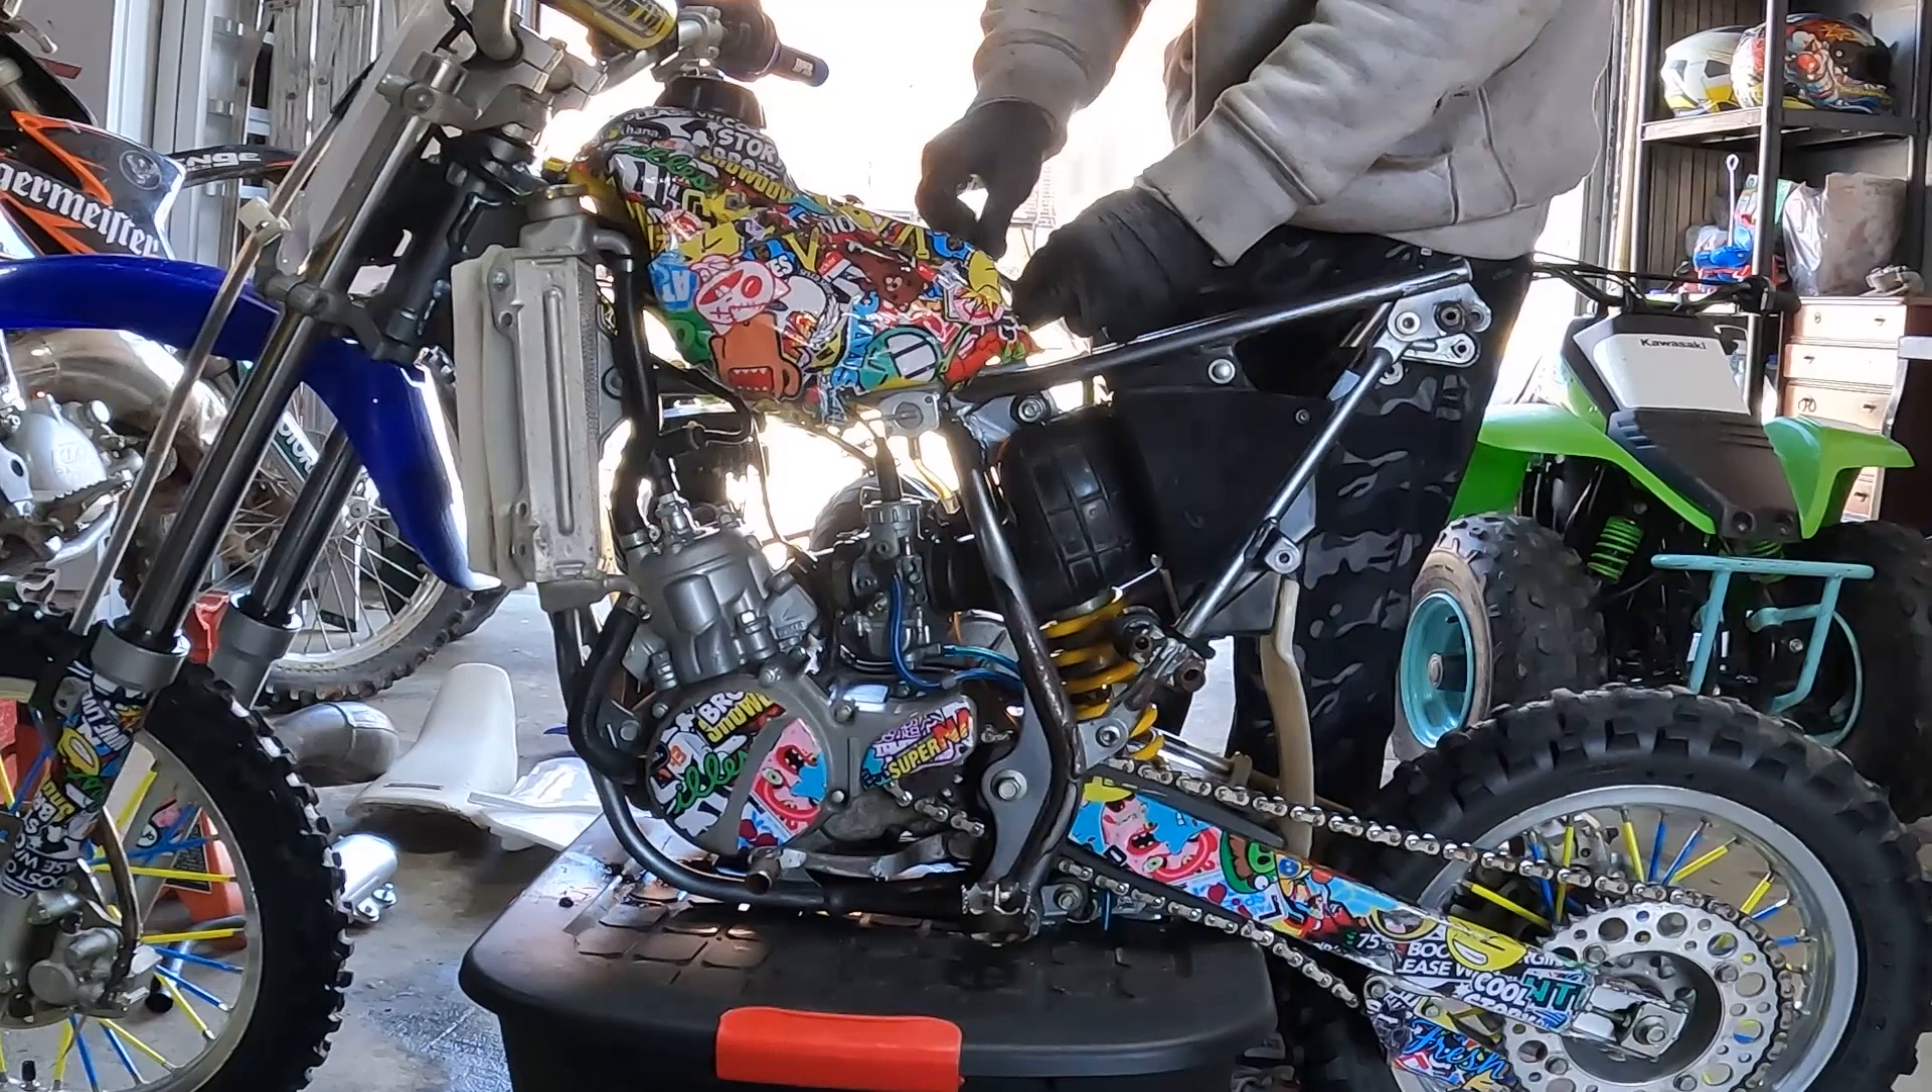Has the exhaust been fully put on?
No.